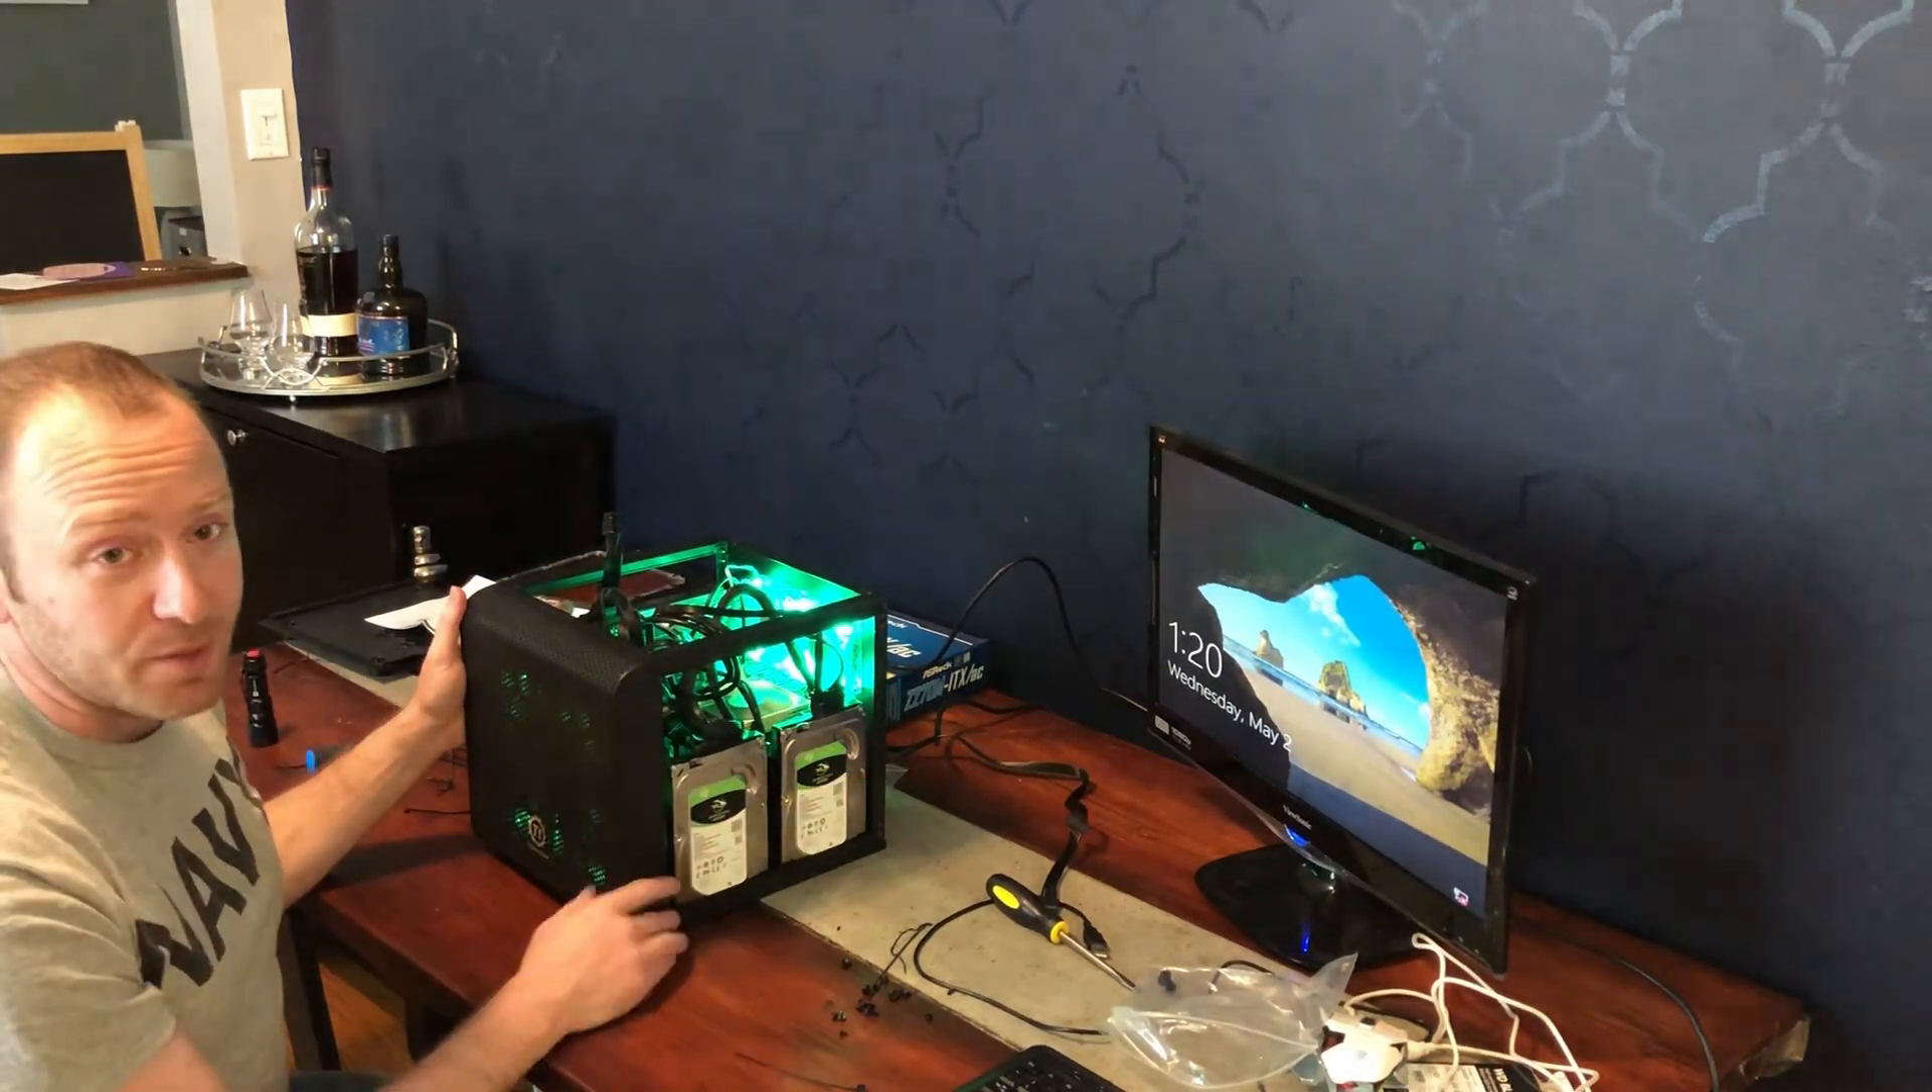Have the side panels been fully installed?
No.